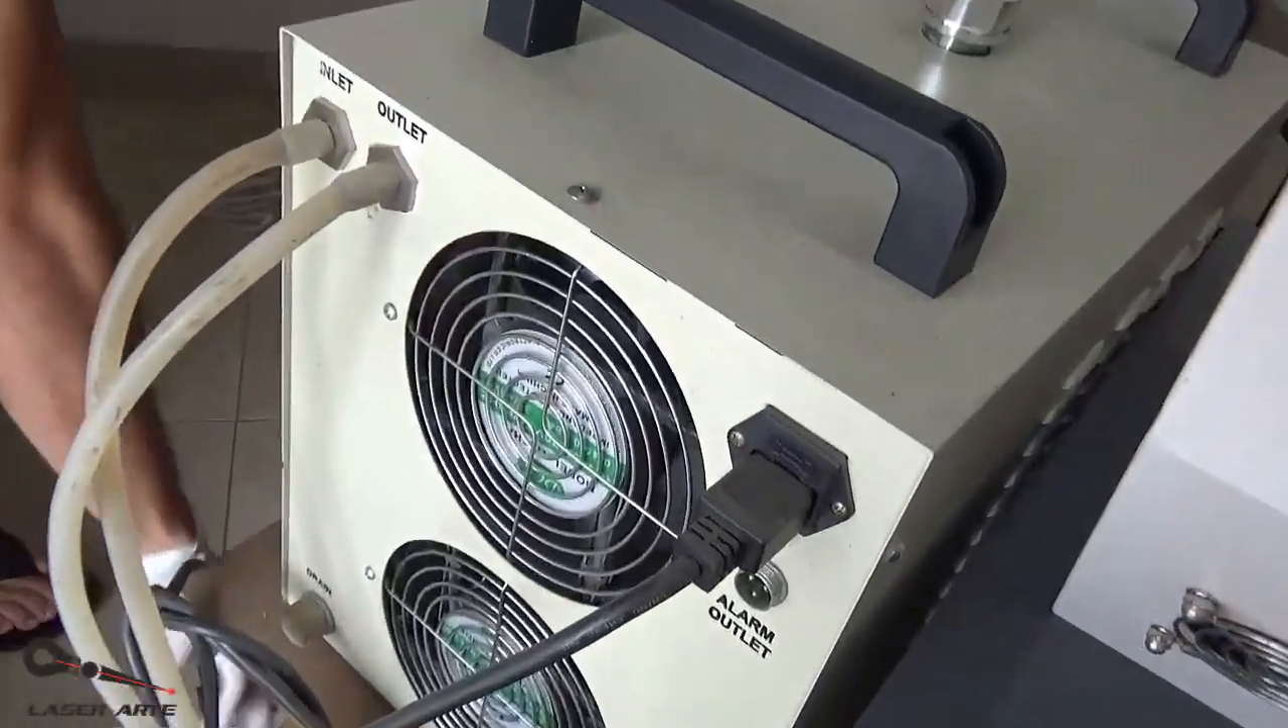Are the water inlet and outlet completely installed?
Yes.